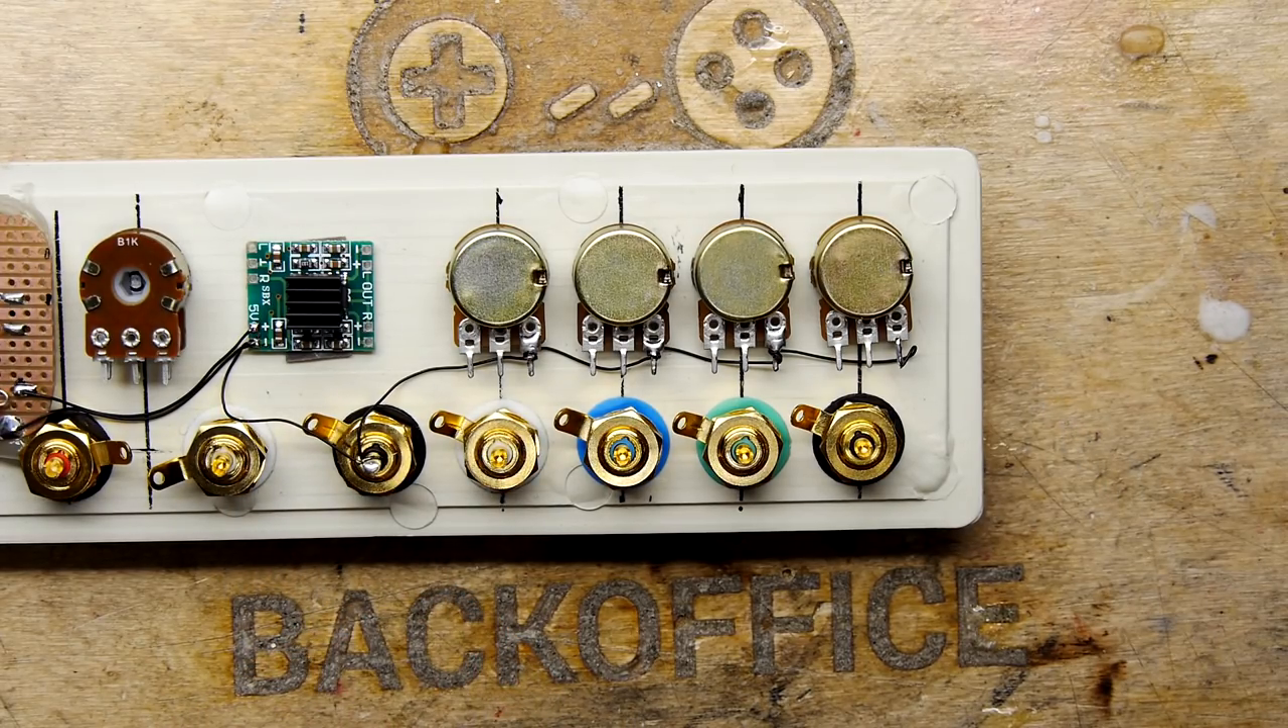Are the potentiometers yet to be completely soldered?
Yes.